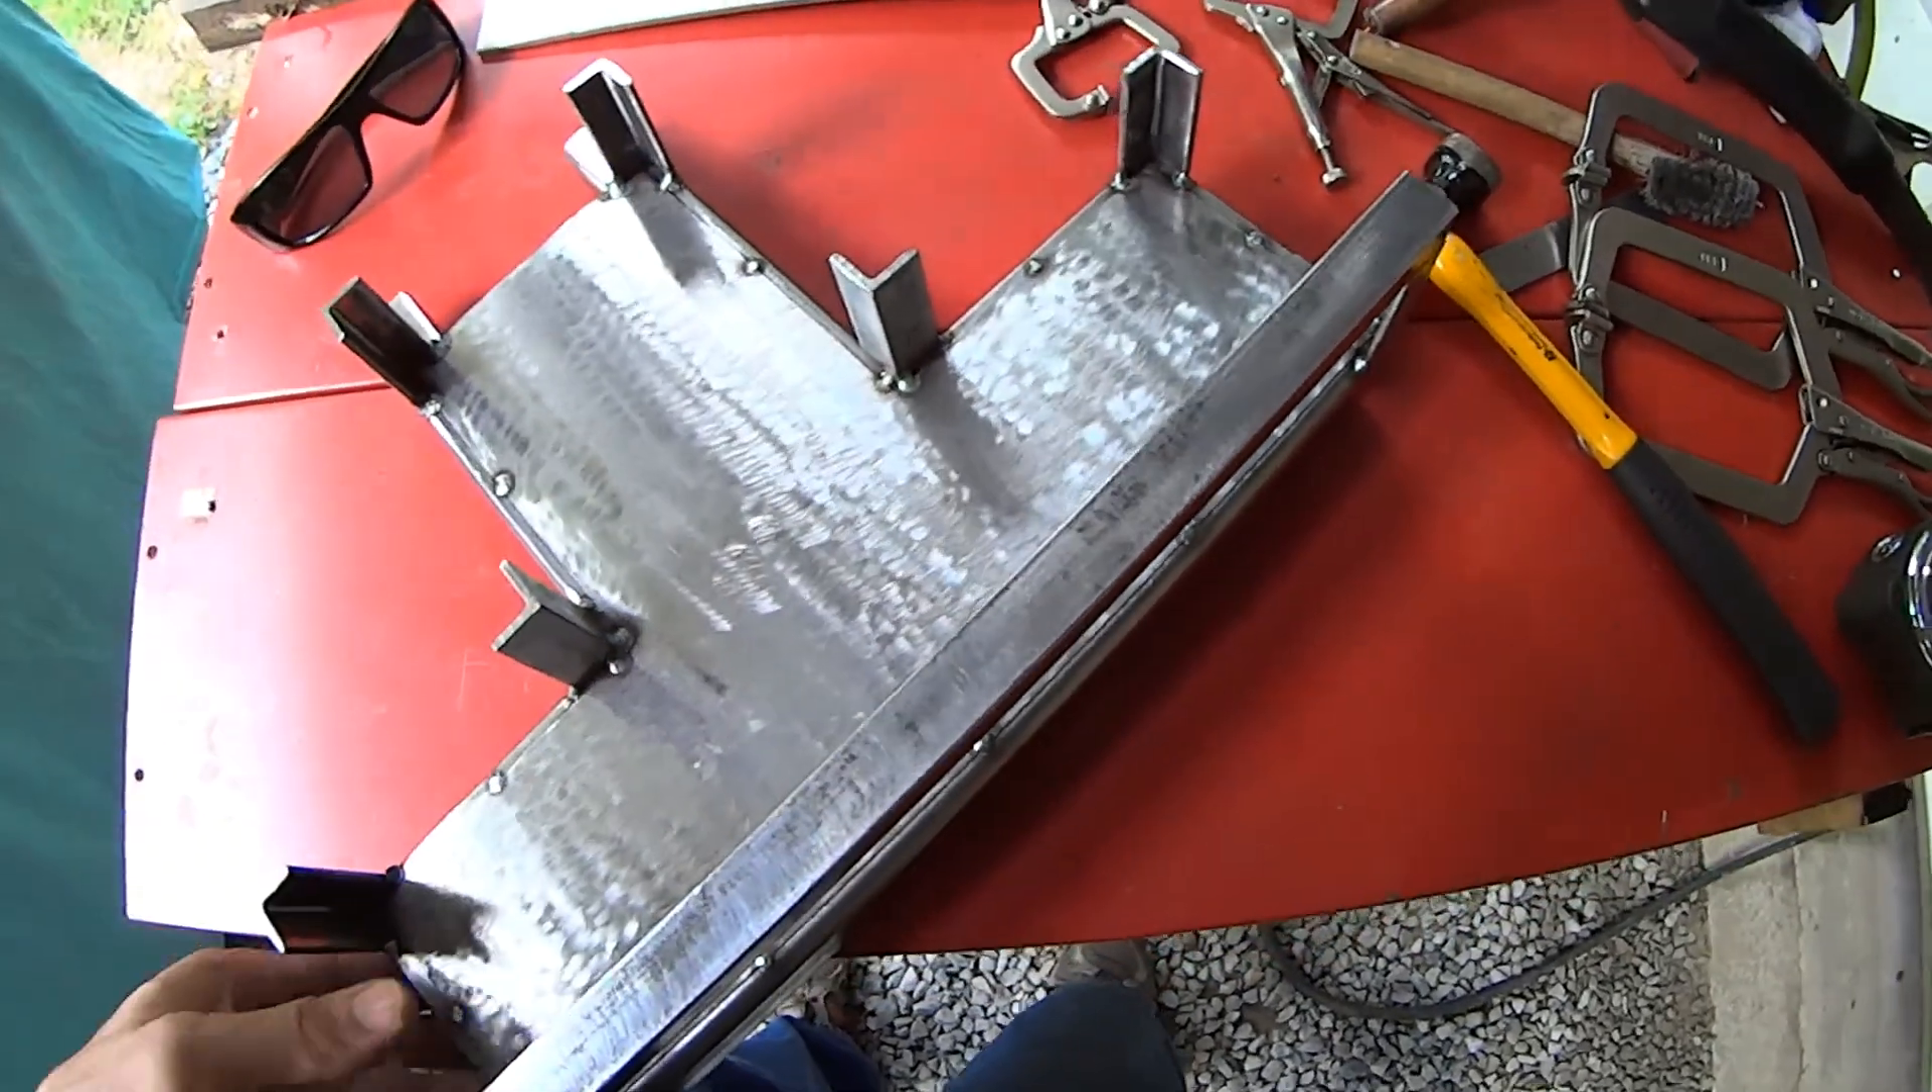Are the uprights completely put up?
Yes.